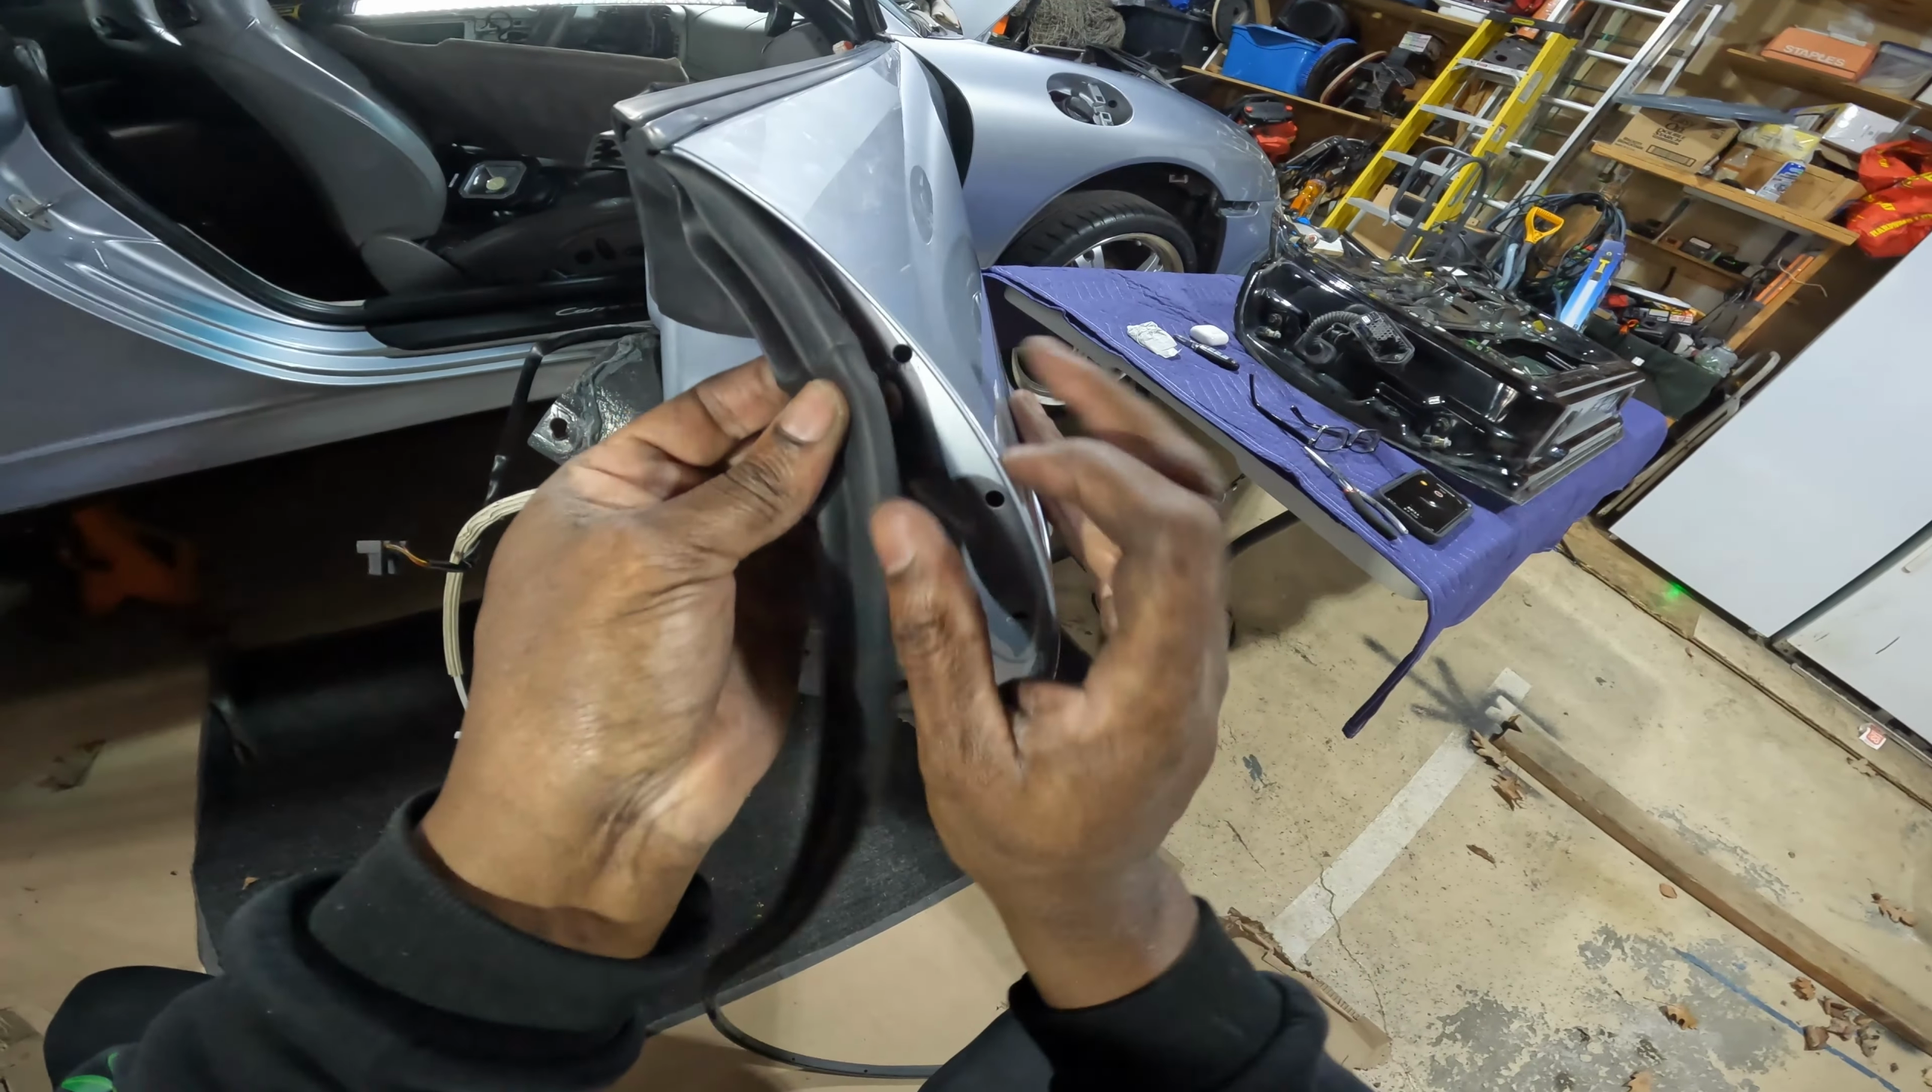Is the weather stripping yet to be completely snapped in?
Yes.